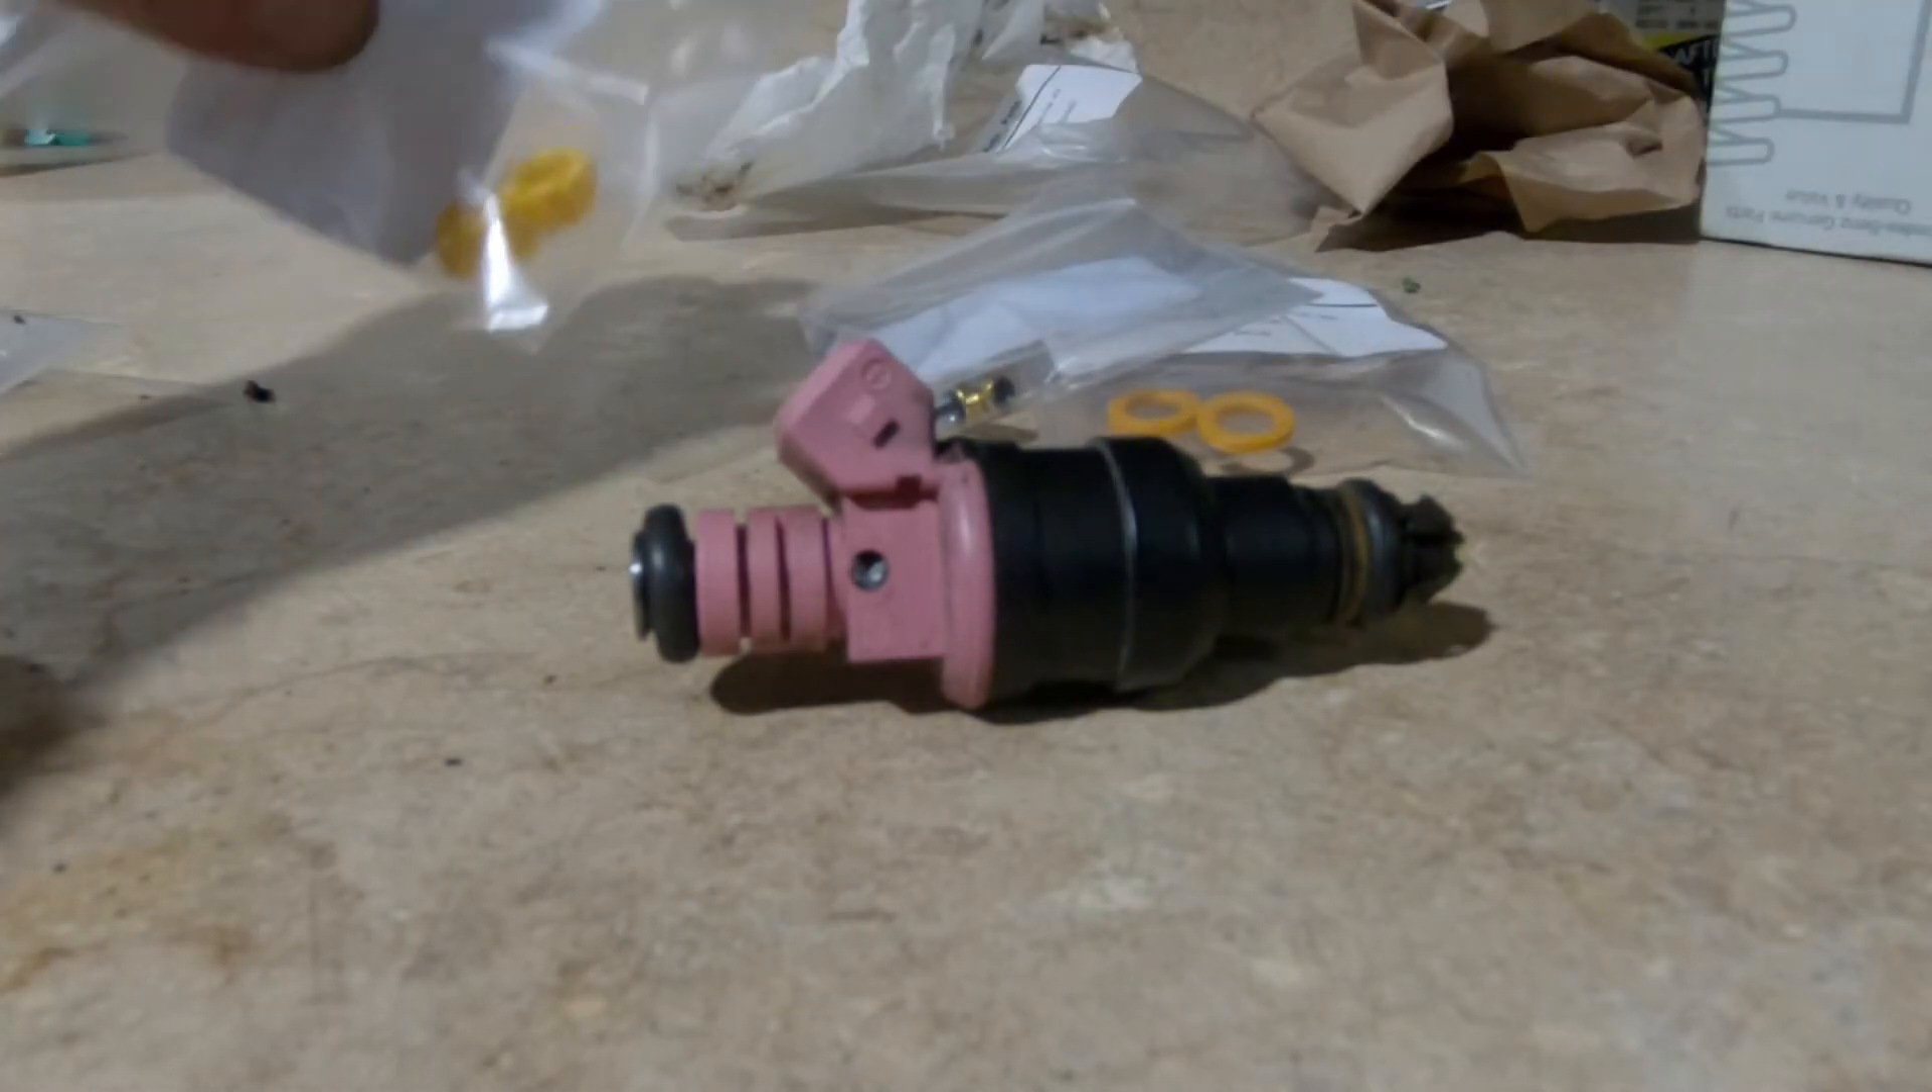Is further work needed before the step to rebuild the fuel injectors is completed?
Yes.